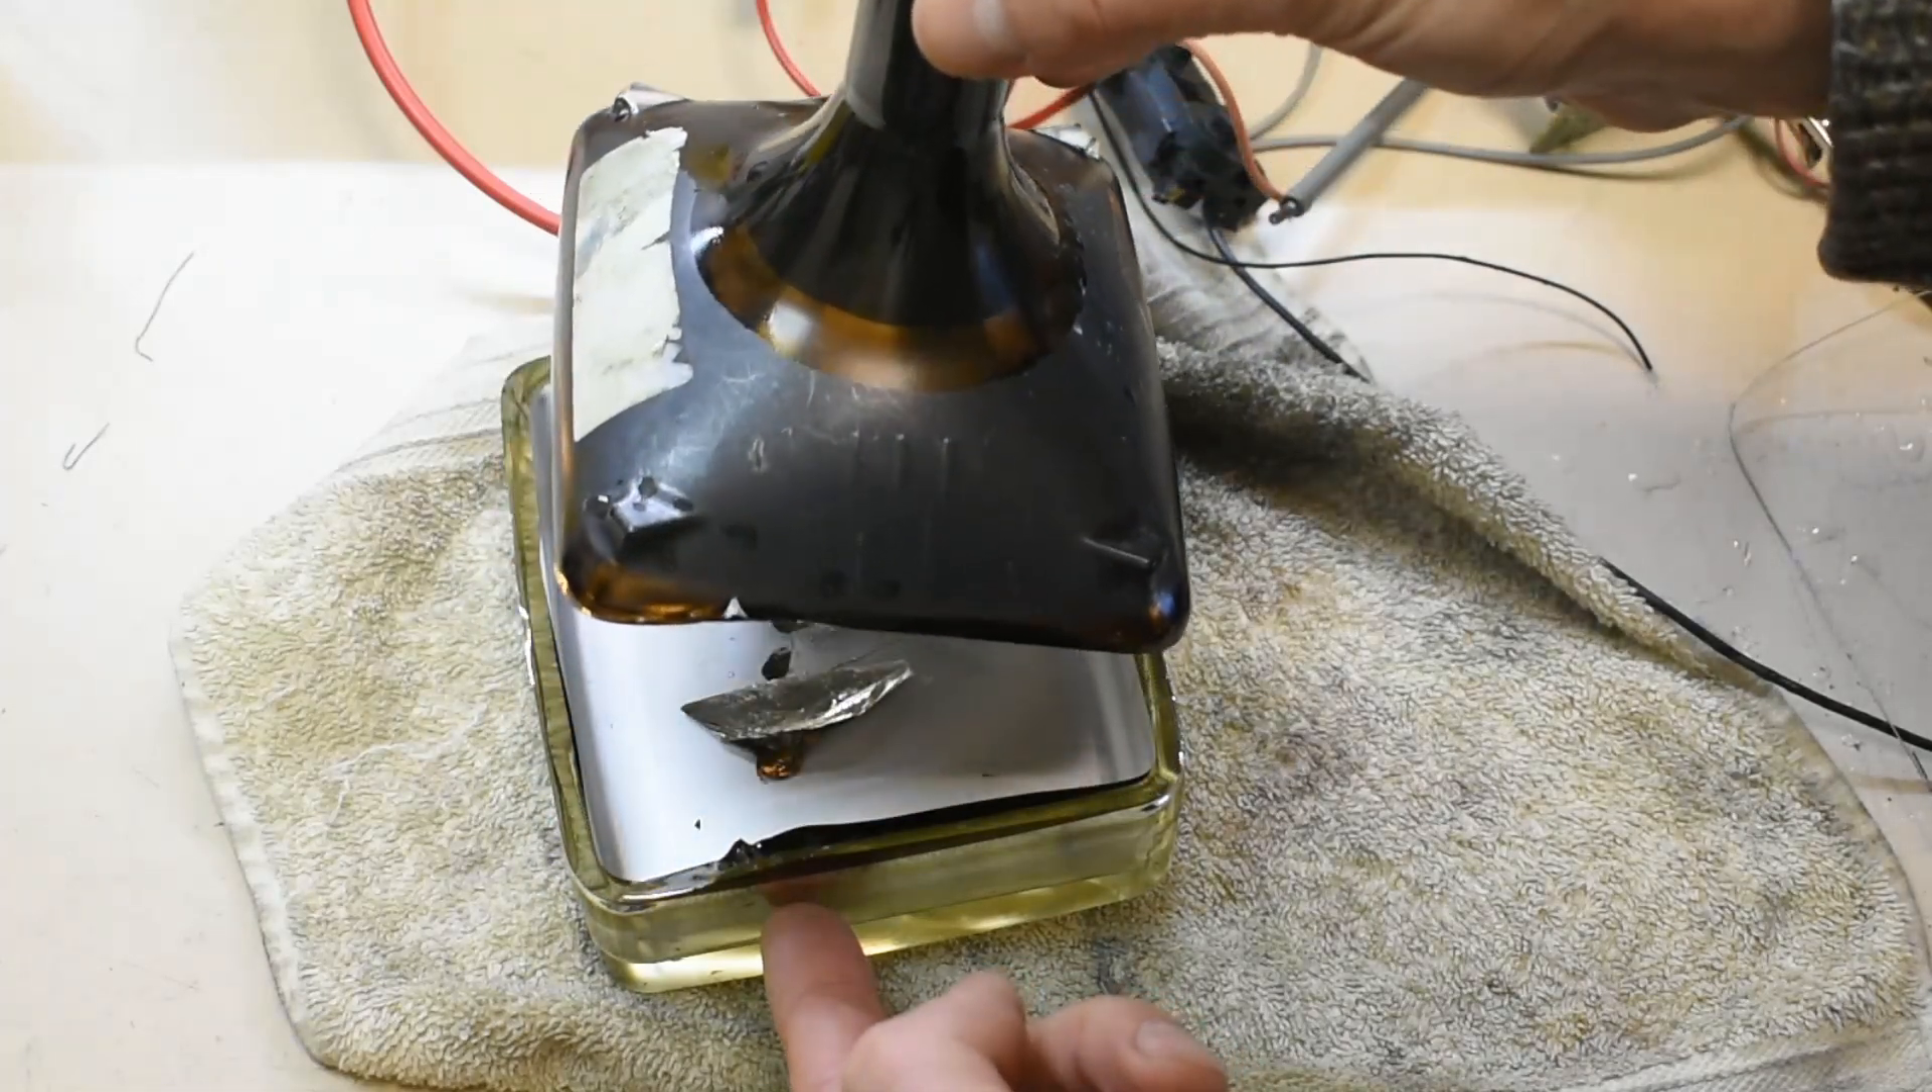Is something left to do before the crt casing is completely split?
No.